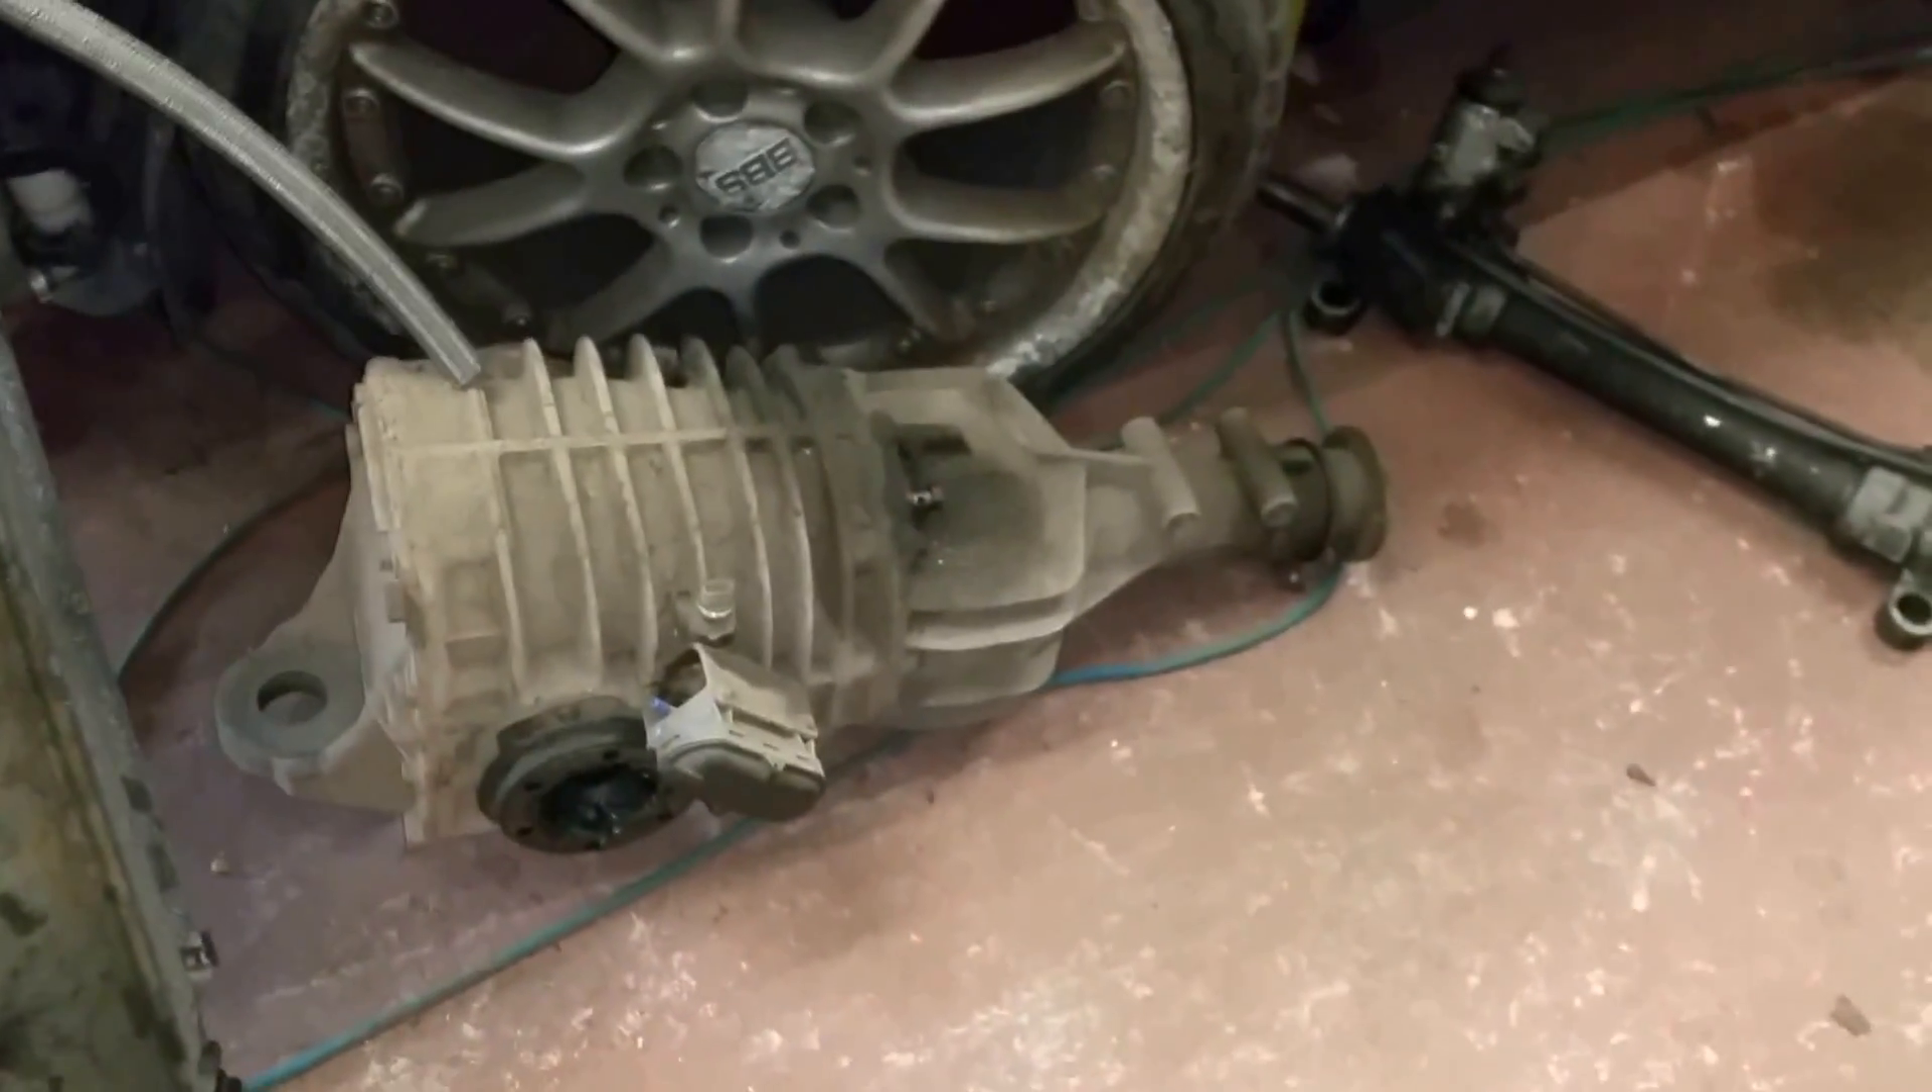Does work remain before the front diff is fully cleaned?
Yes.